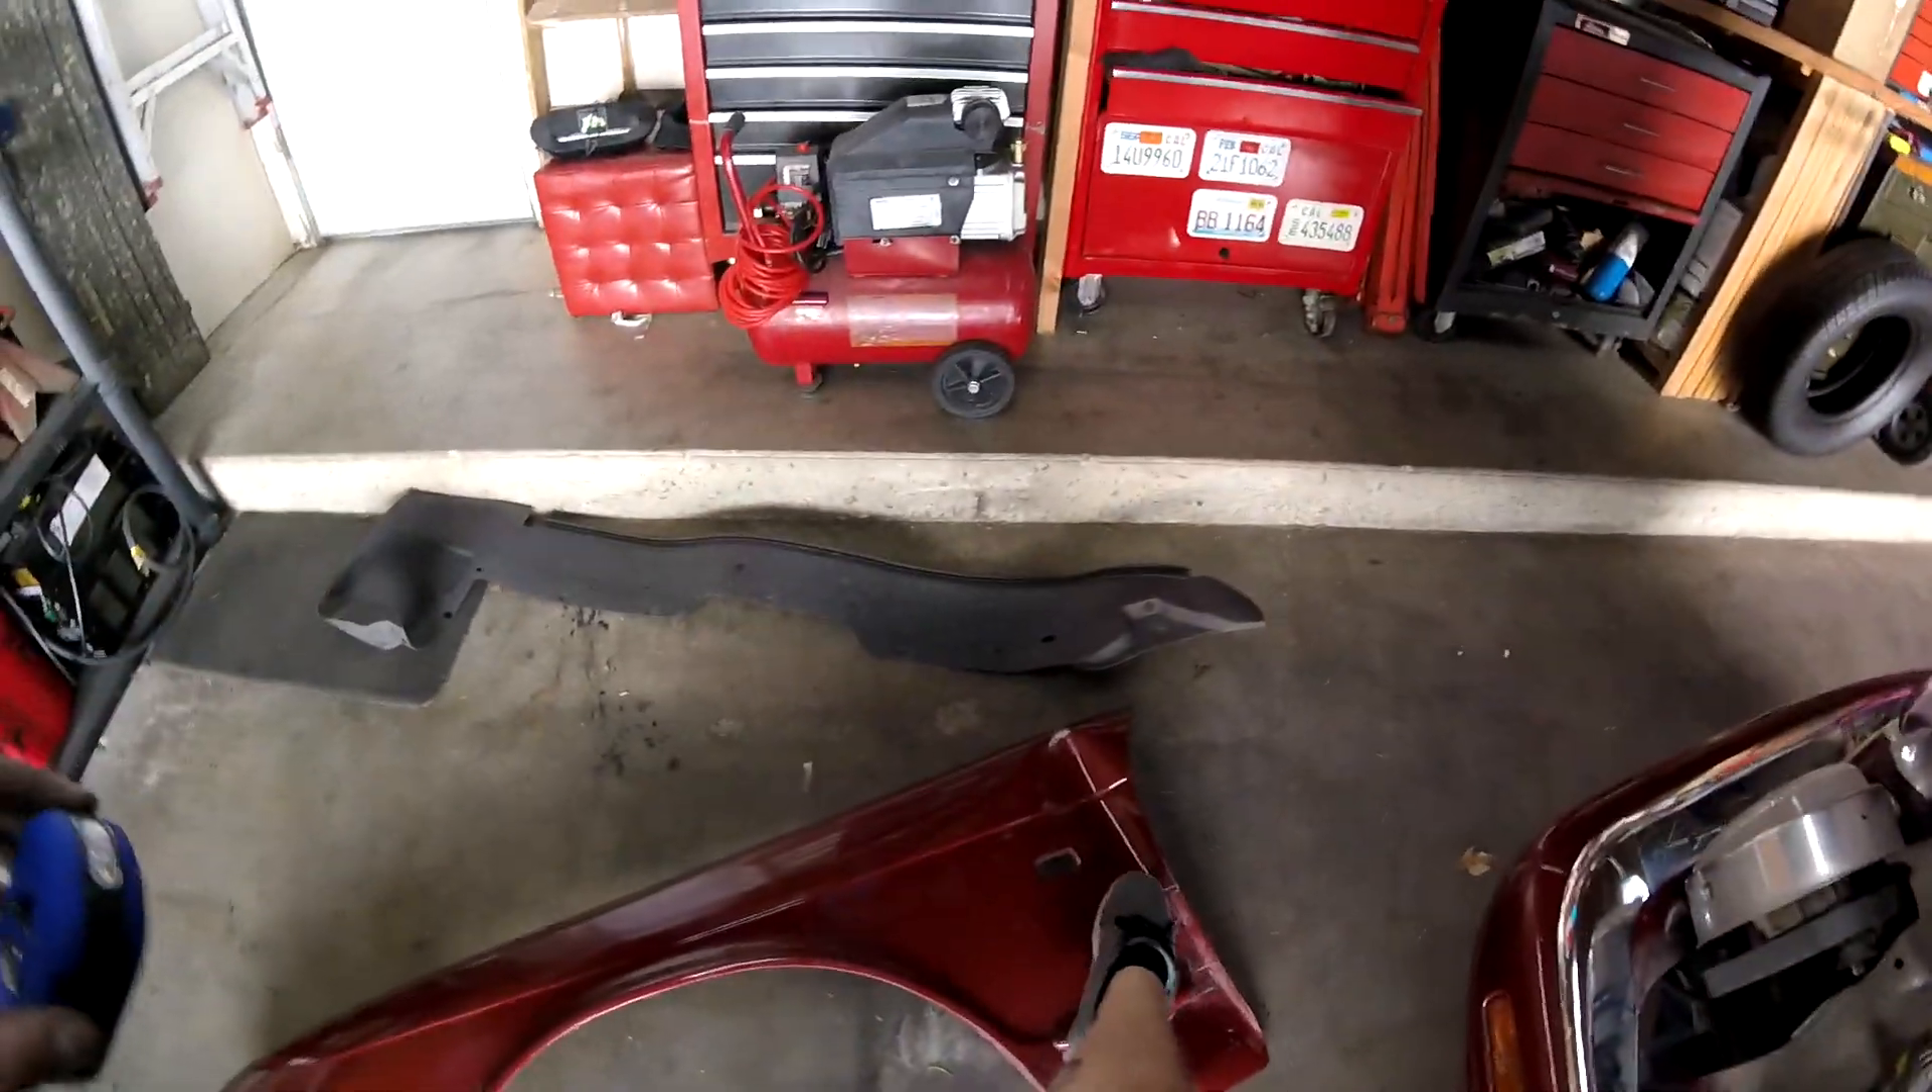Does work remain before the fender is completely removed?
No.